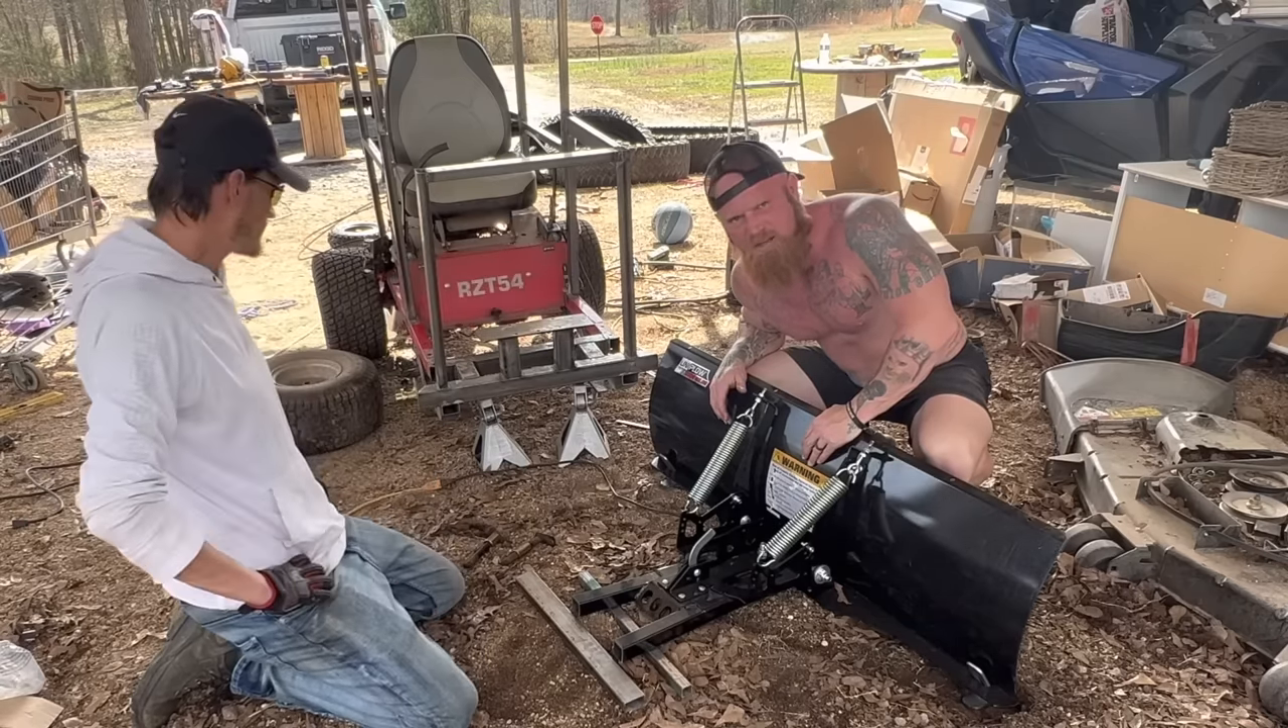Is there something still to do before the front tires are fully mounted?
Yes.